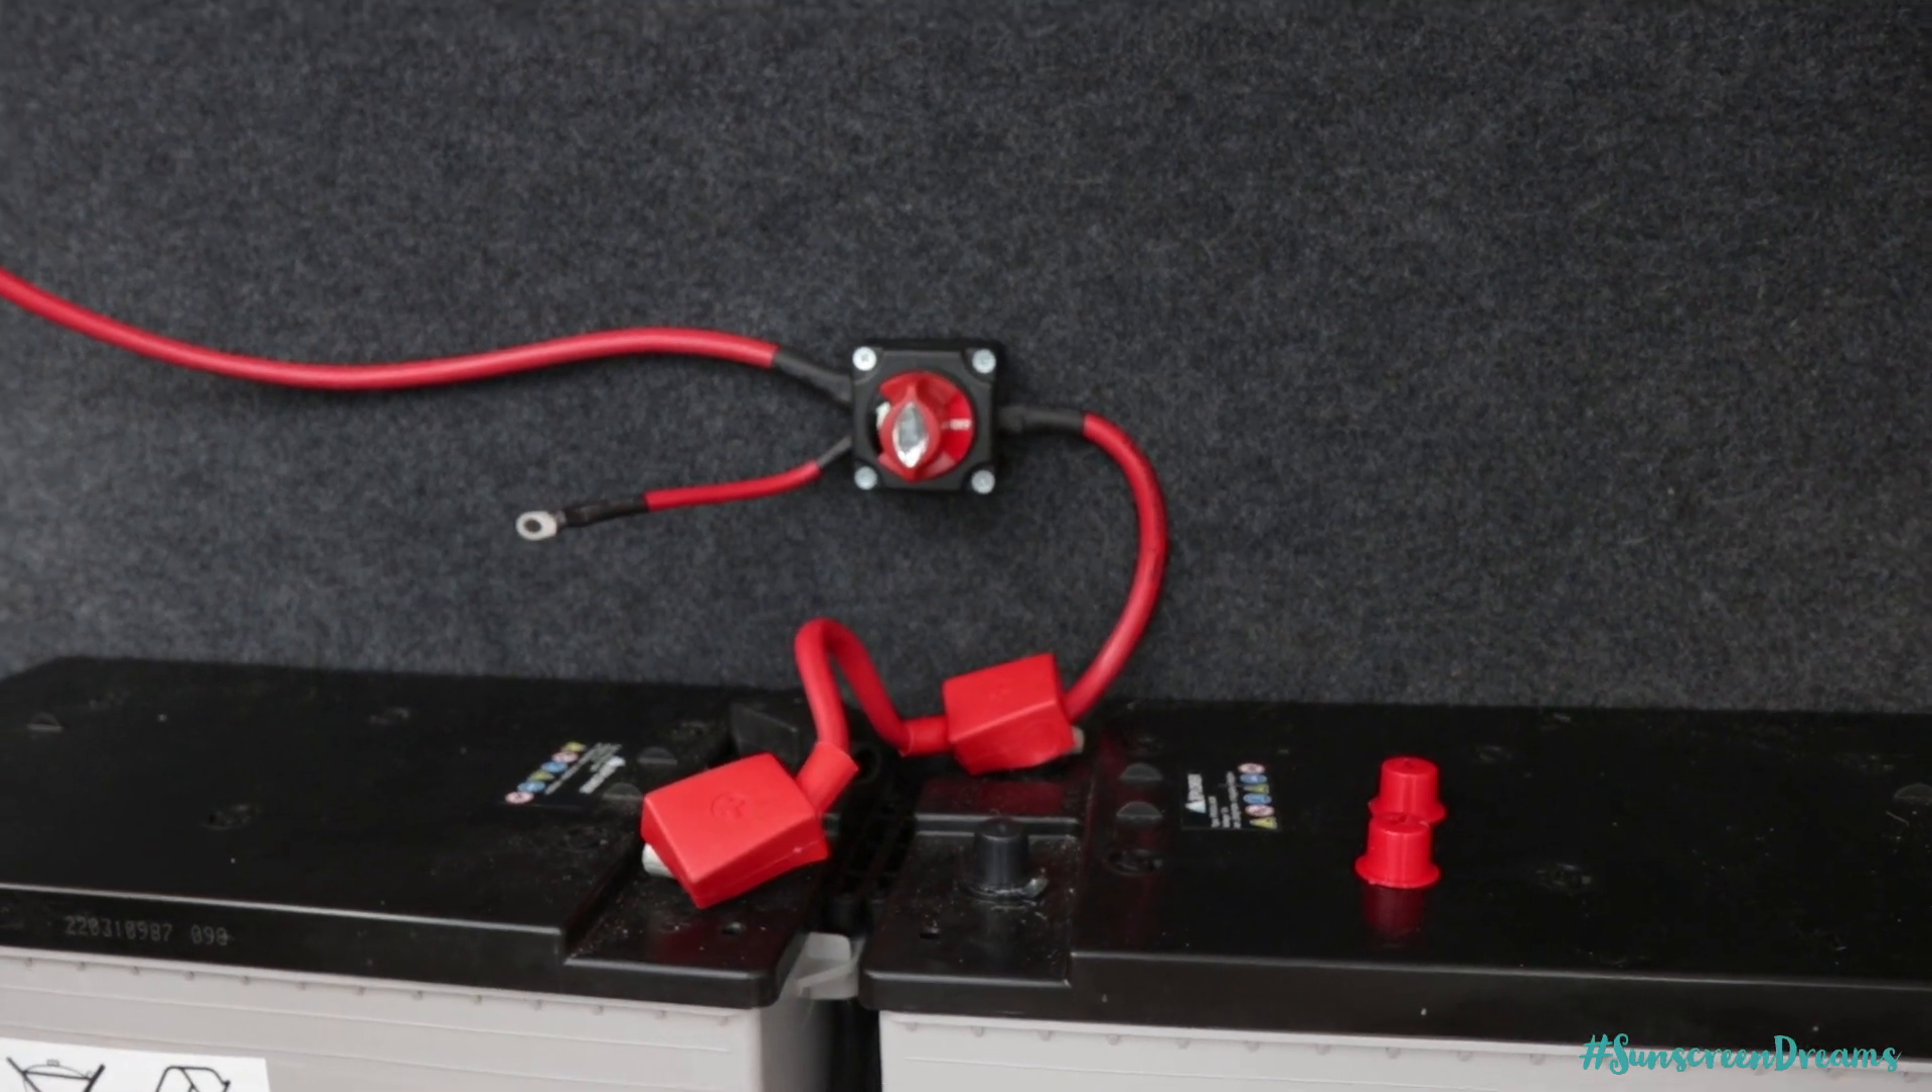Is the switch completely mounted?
Yes.